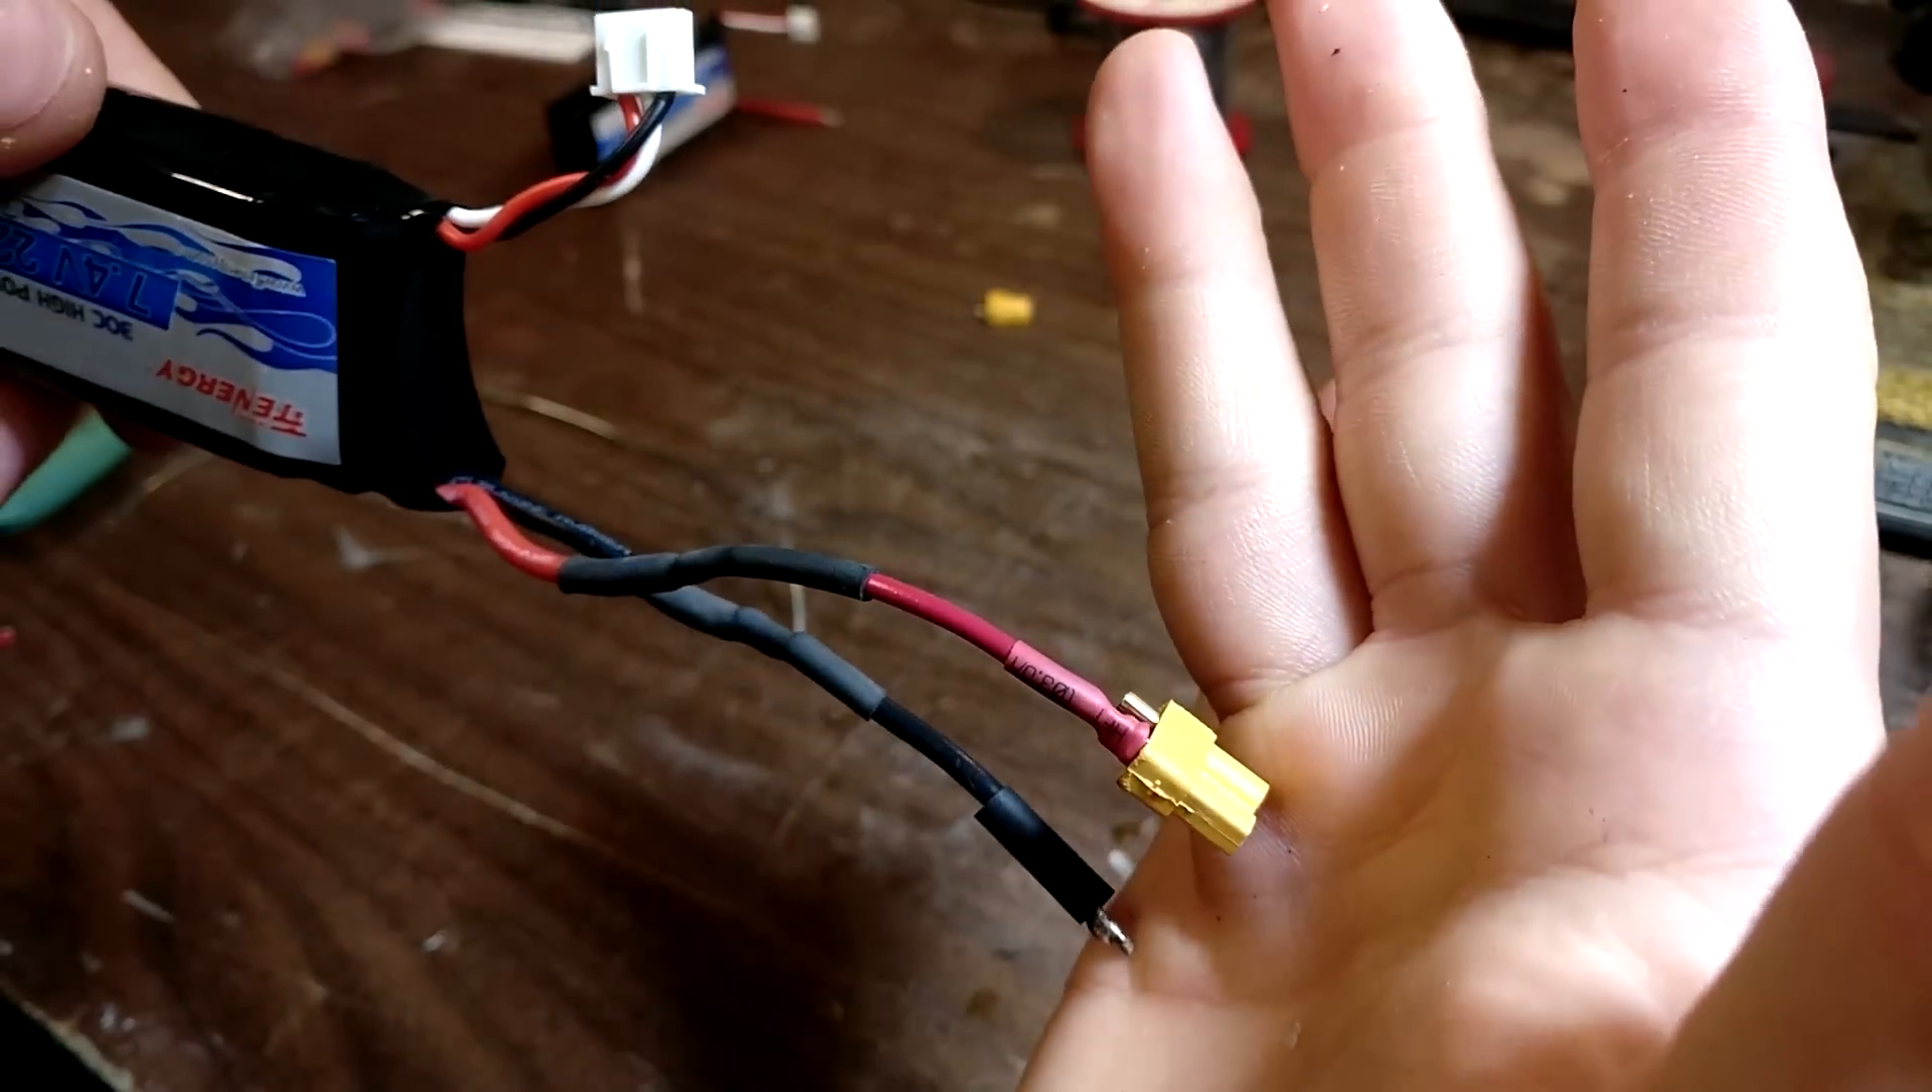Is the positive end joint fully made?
Yes.